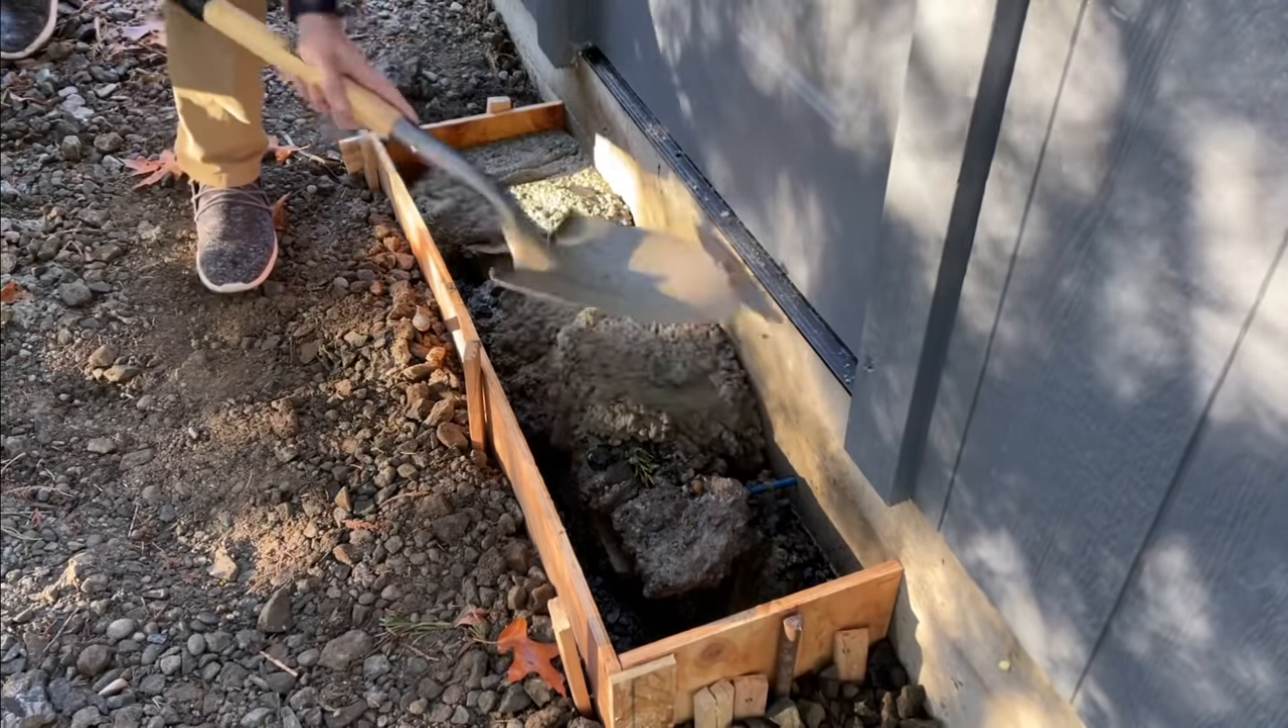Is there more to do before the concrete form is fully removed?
Yes.